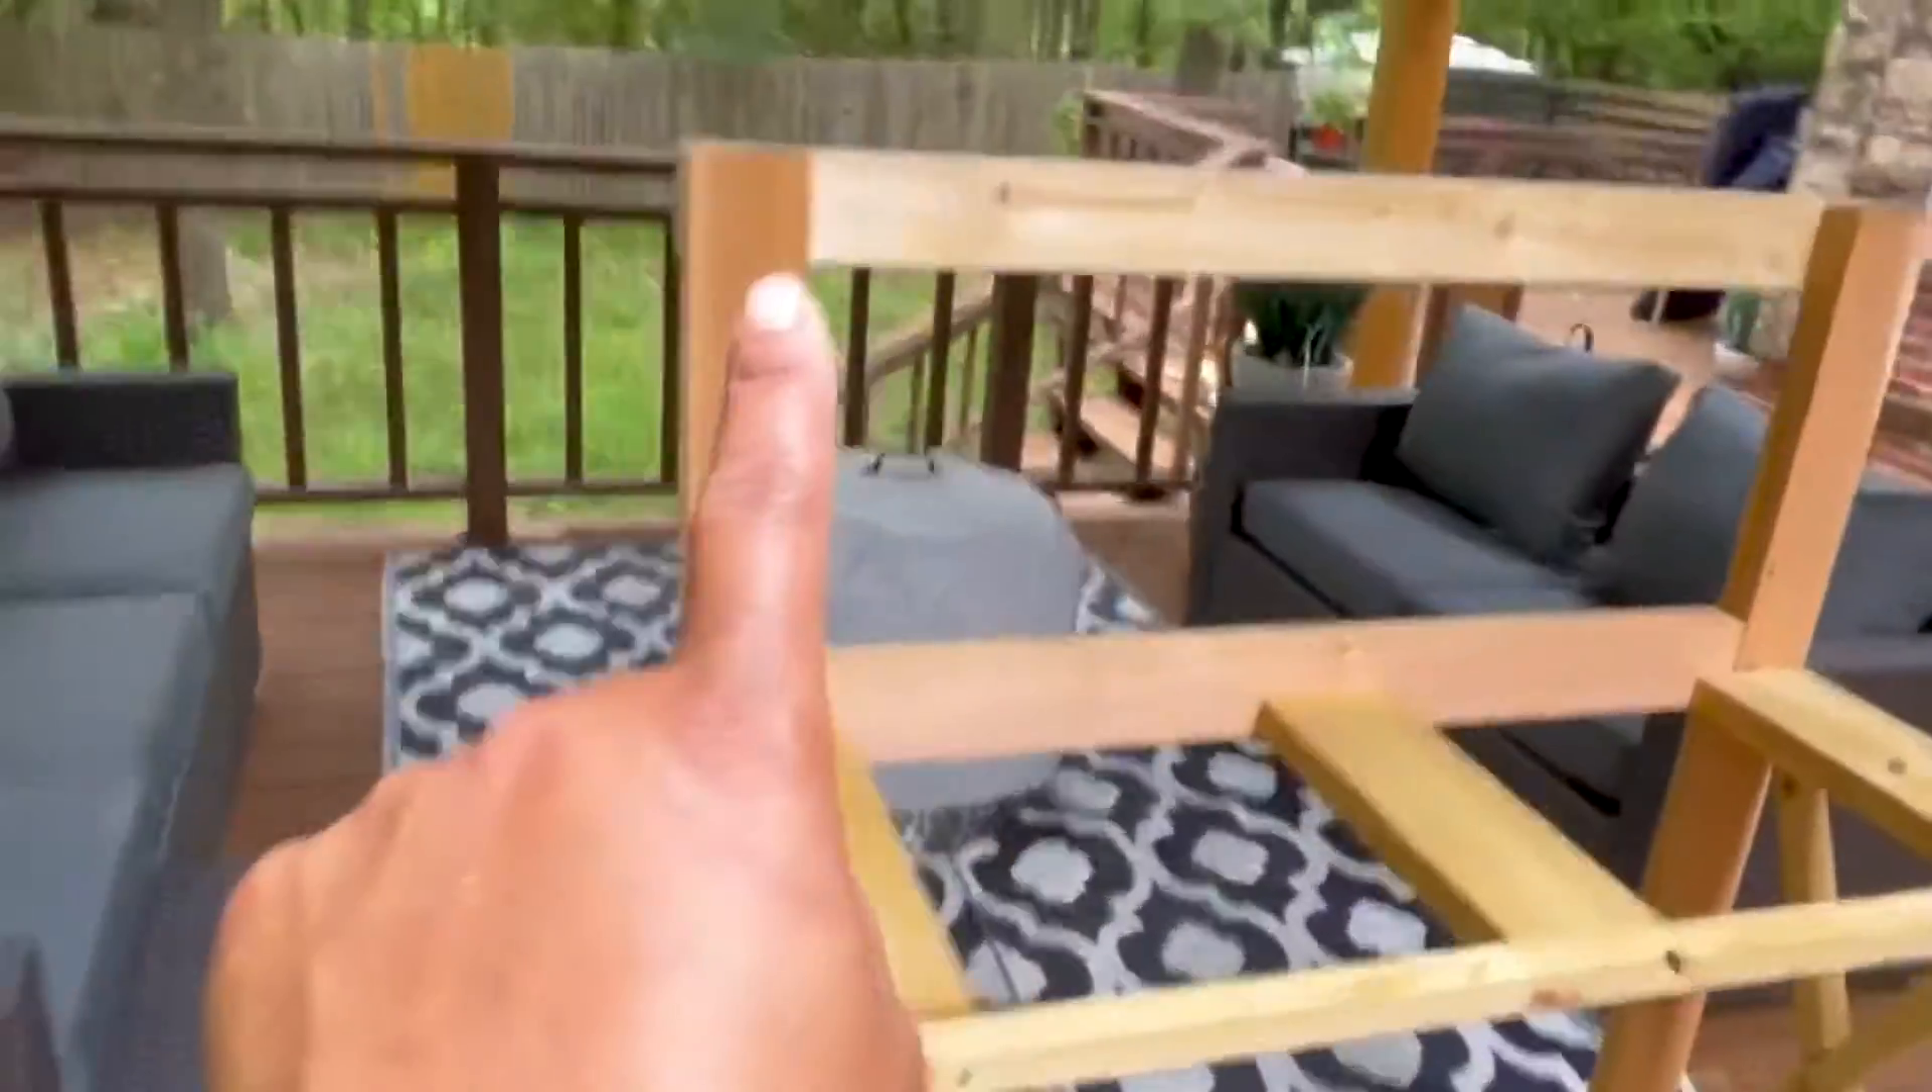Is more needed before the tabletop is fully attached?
Yes.